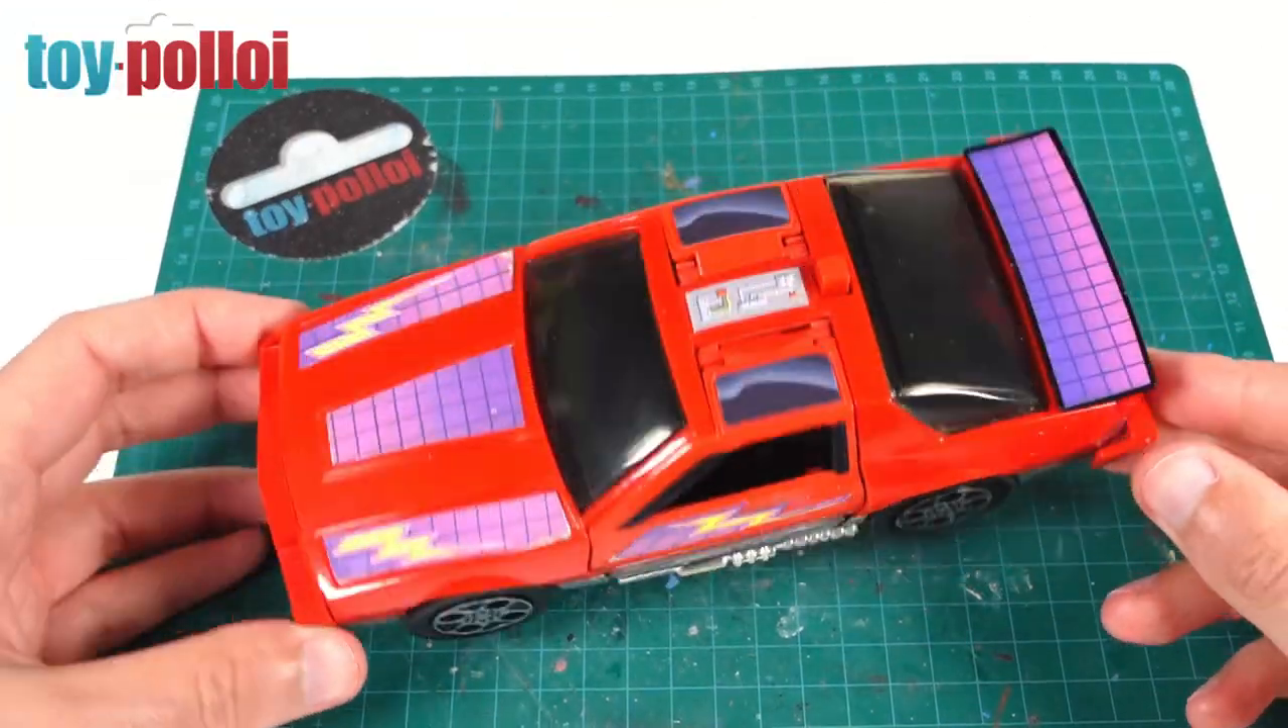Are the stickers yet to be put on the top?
No.